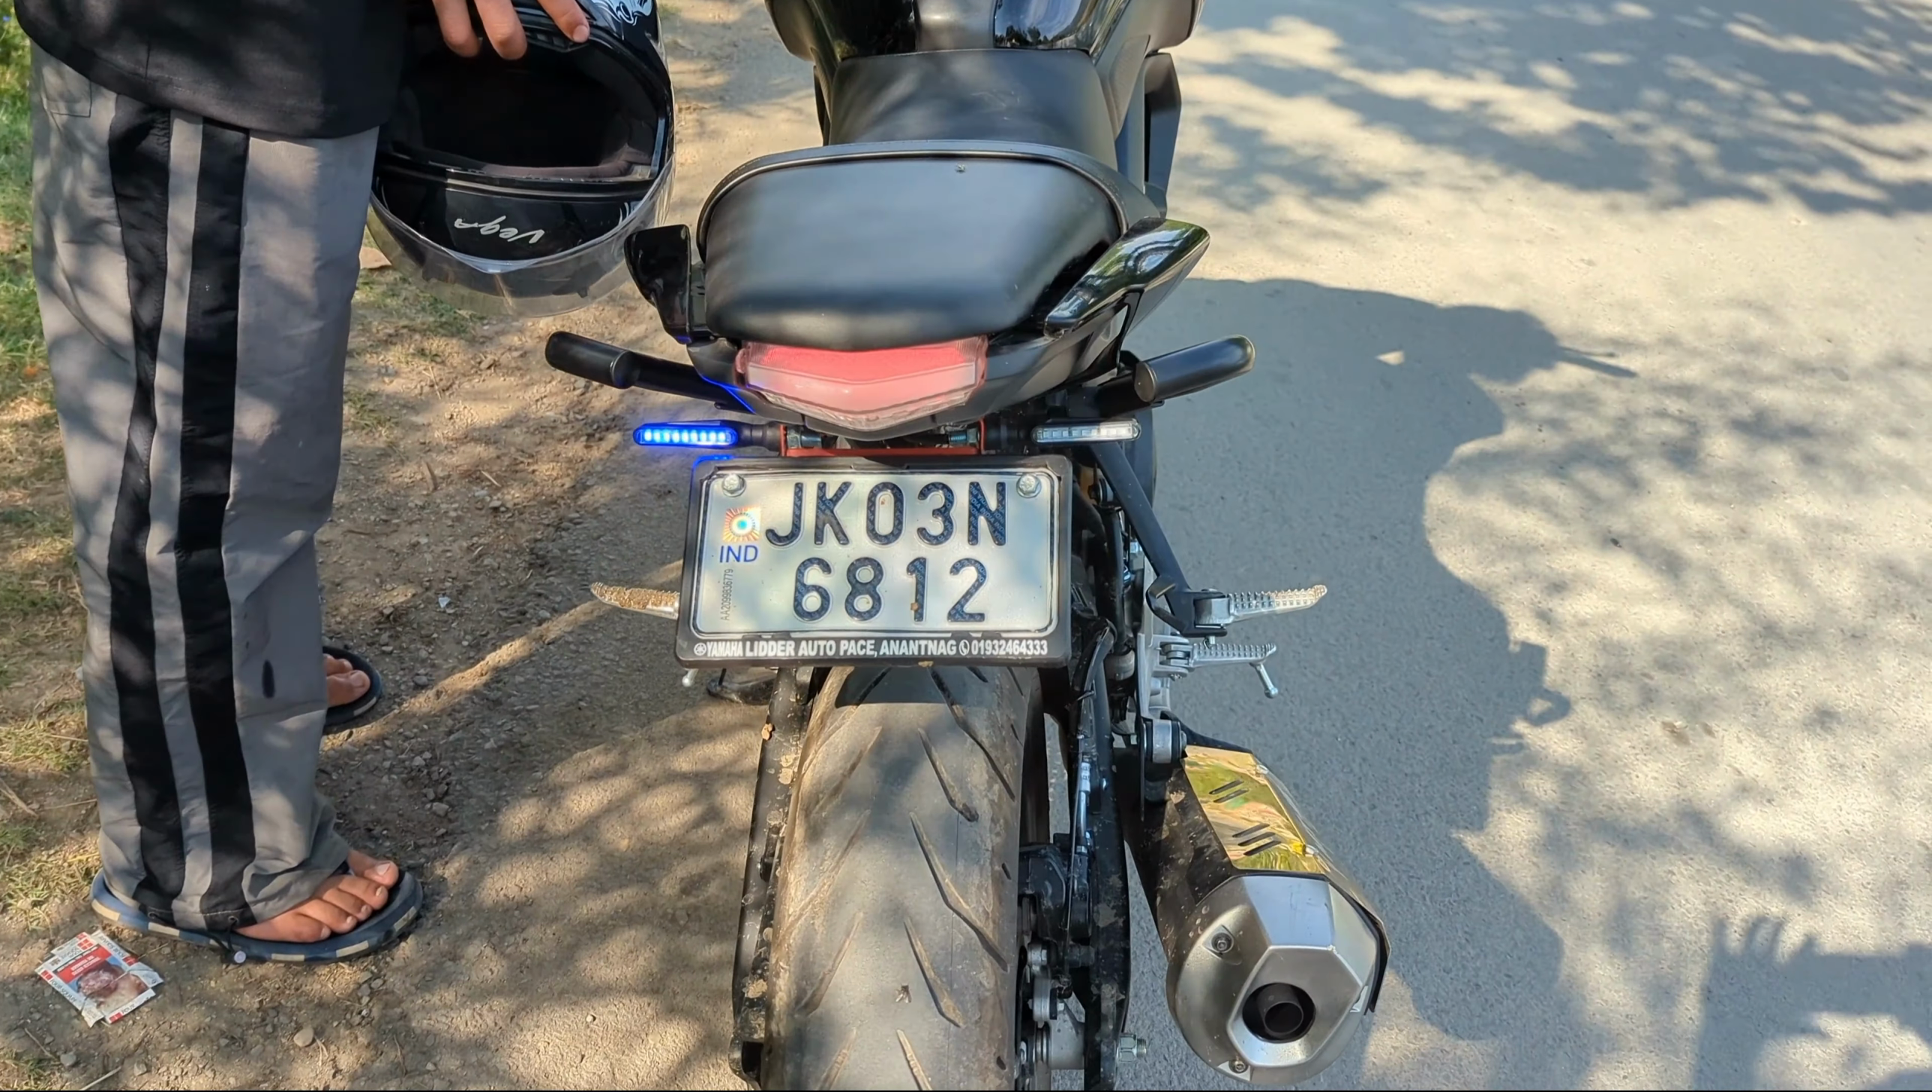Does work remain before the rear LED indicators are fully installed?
No.